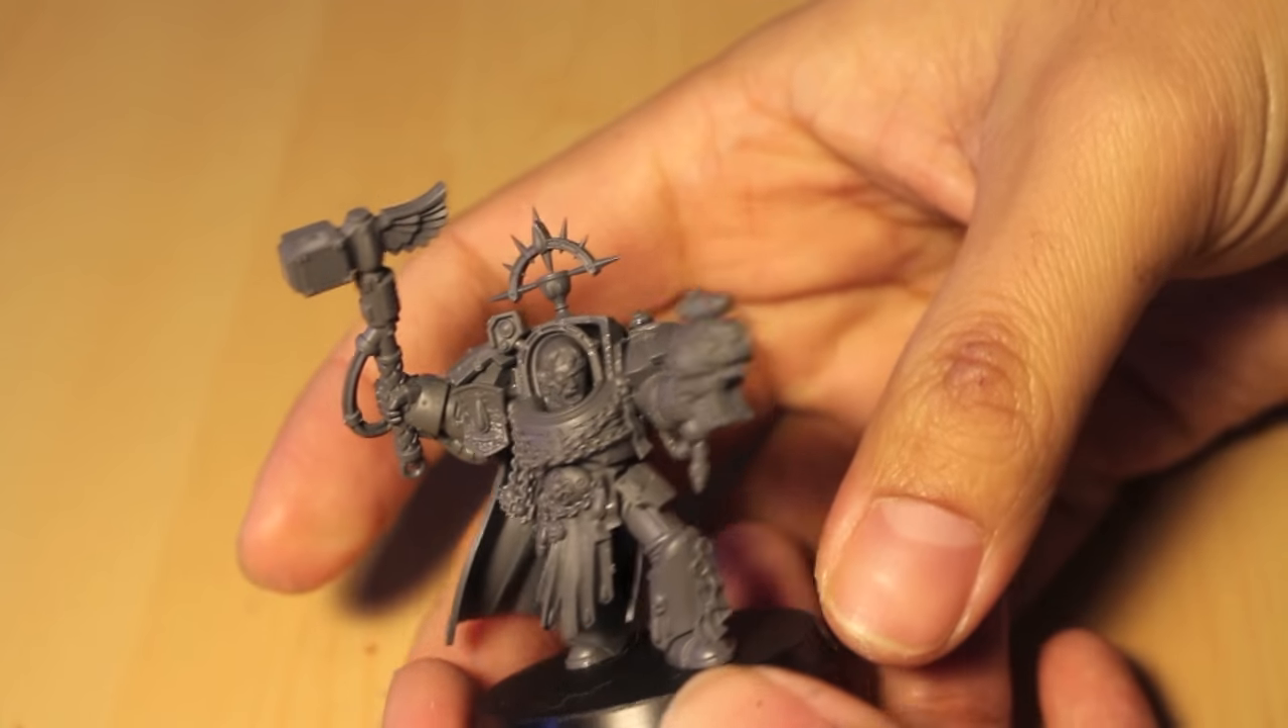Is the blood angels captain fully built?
Yes.